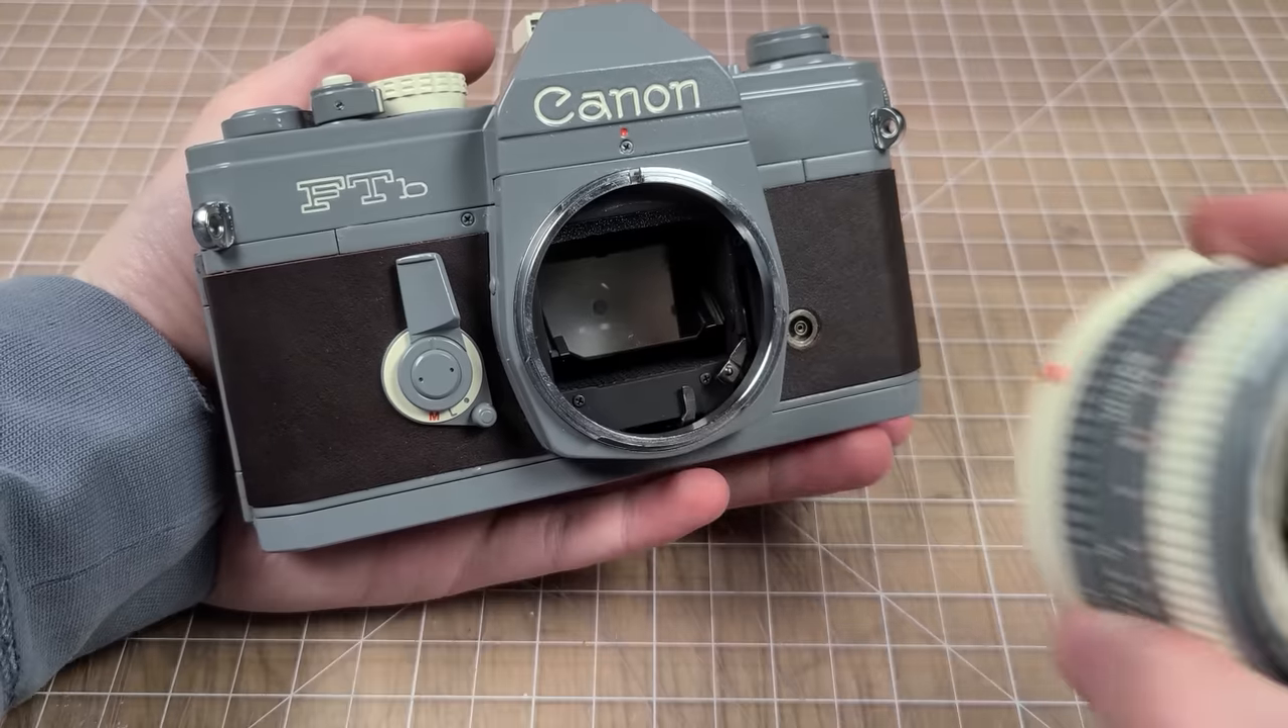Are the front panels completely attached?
Yes.